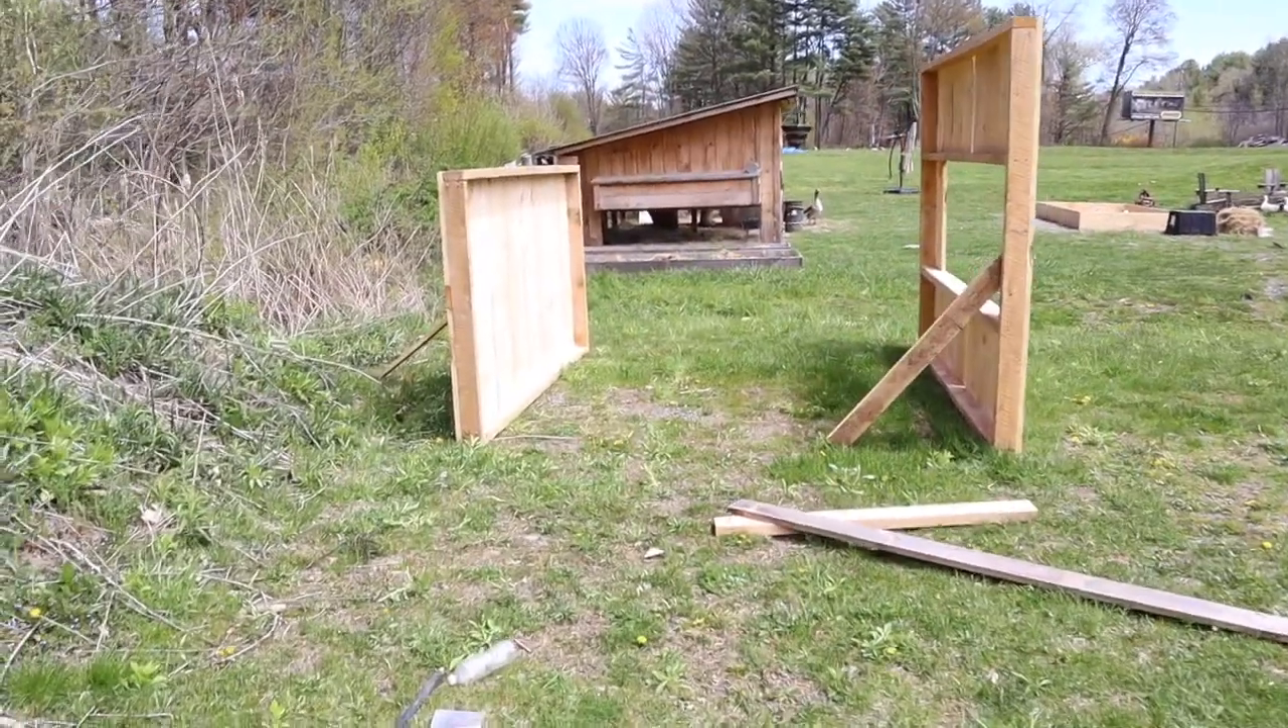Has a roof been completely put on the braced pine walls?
No.